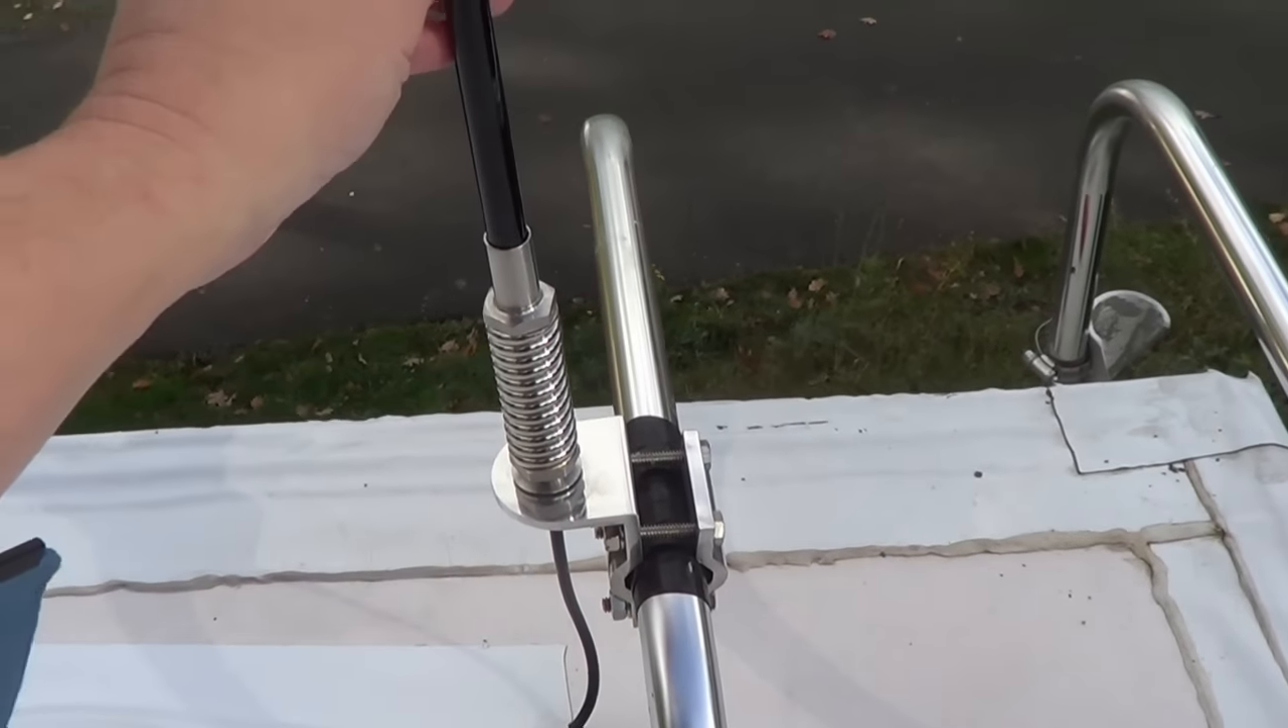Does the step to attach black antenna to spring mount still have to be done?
No.